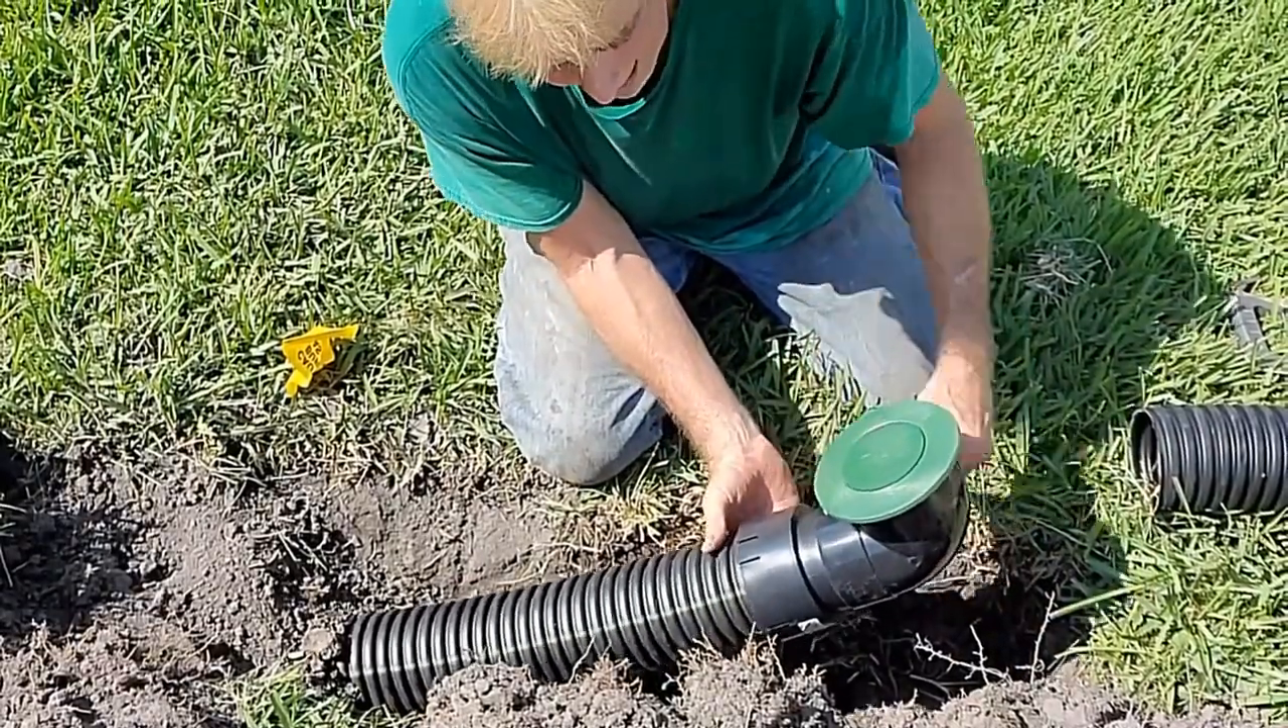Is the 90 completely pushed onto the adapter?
Yes.